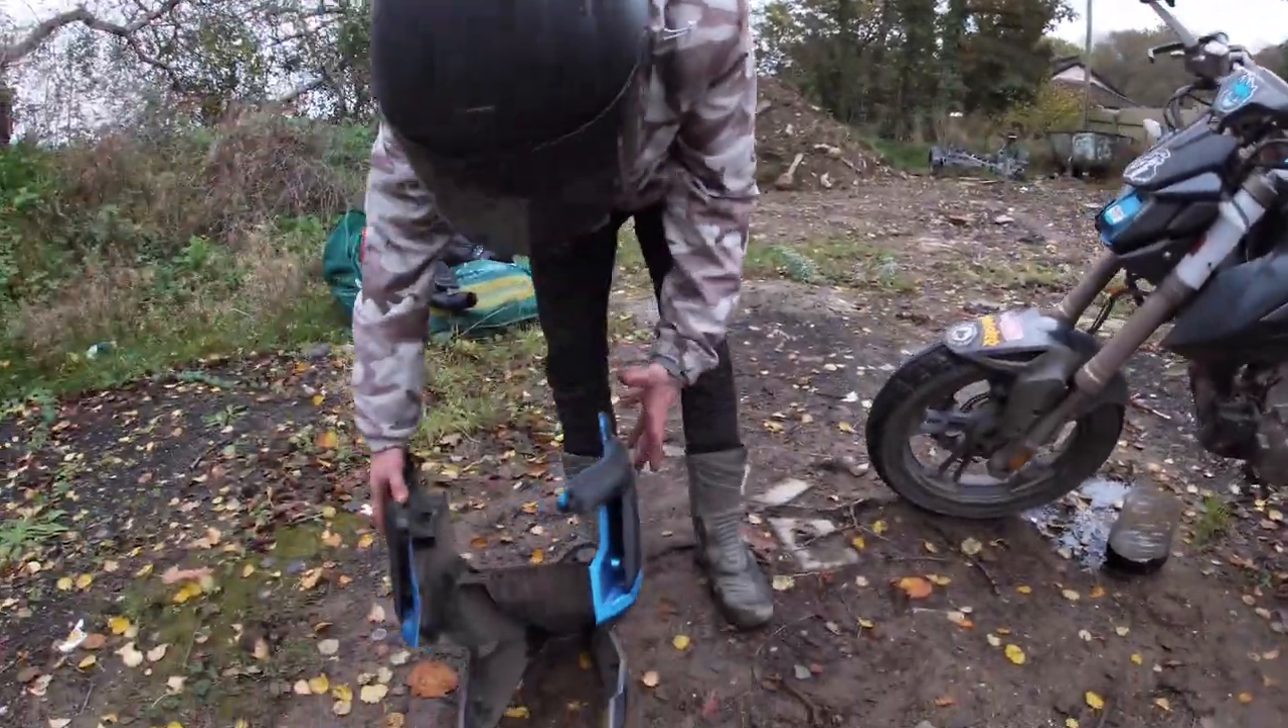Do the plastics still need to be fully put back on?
Yes.